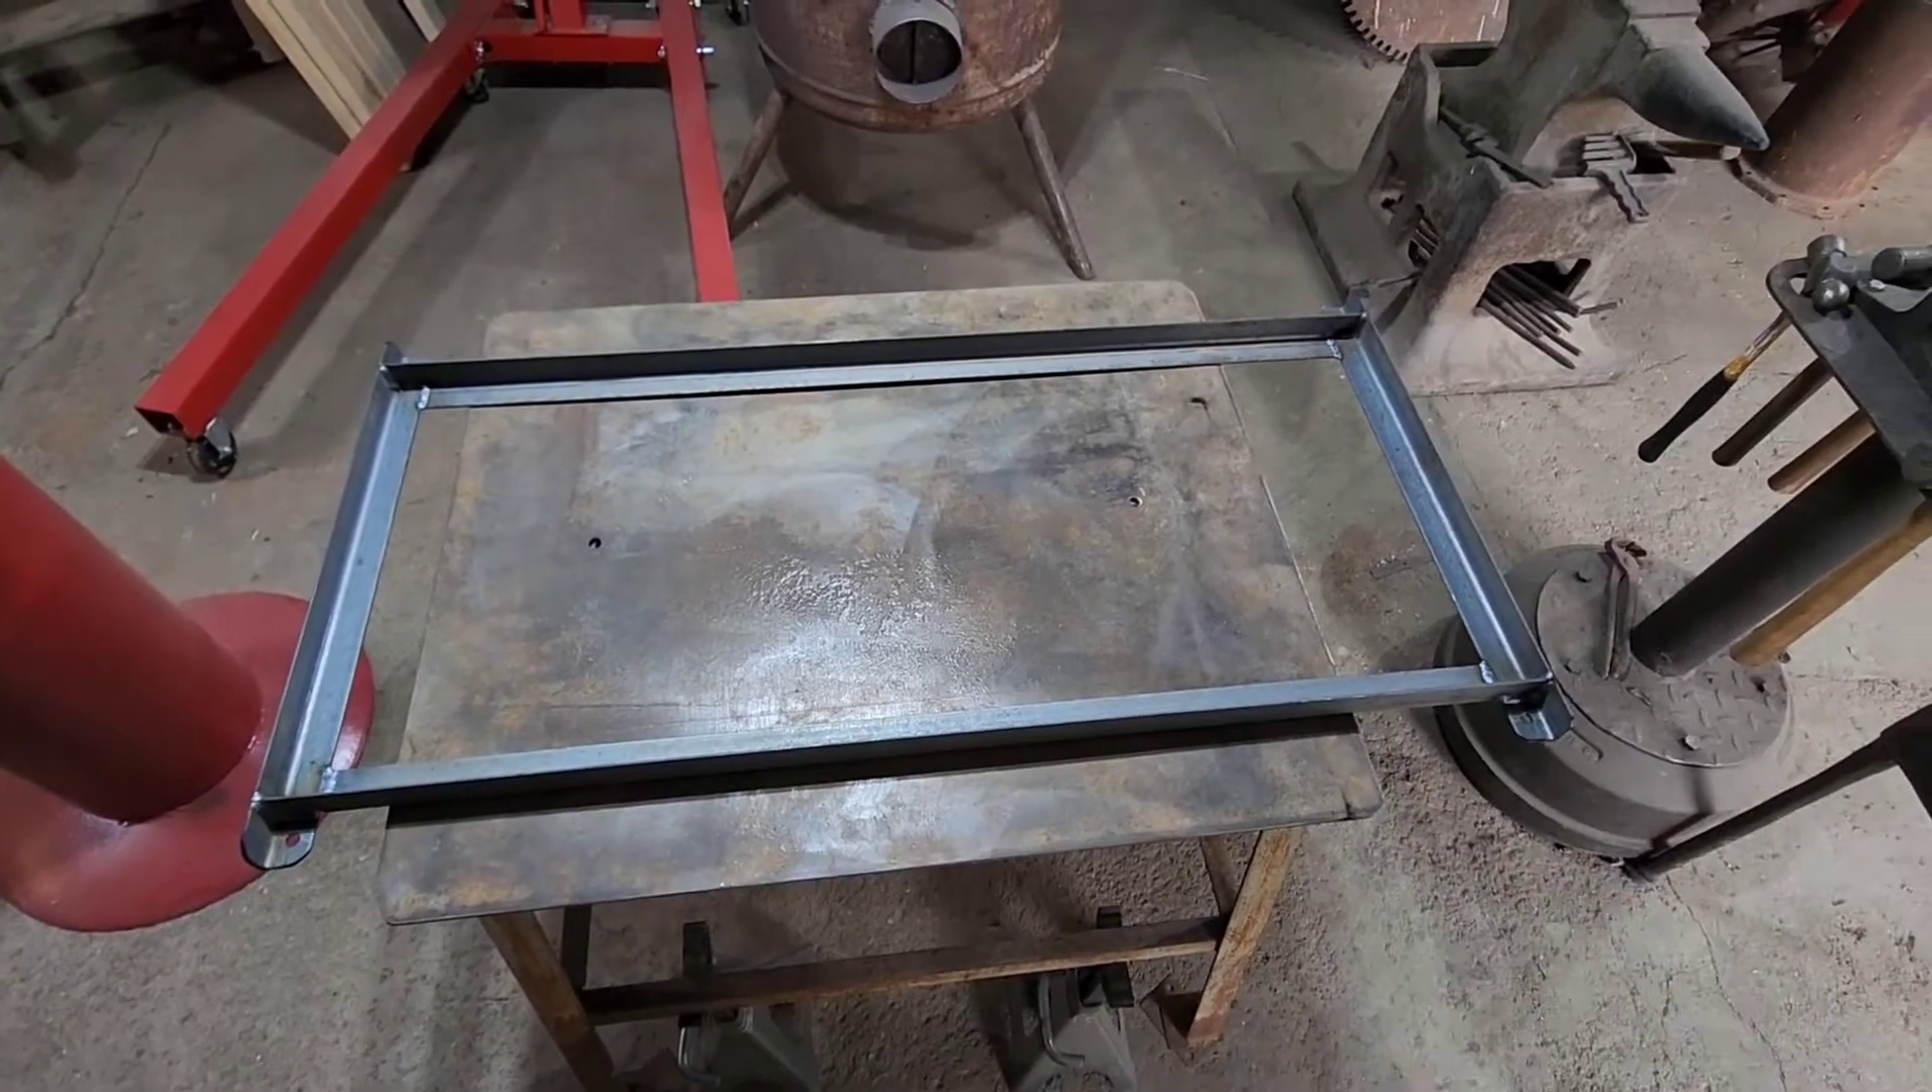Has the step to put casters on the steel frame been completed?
No.